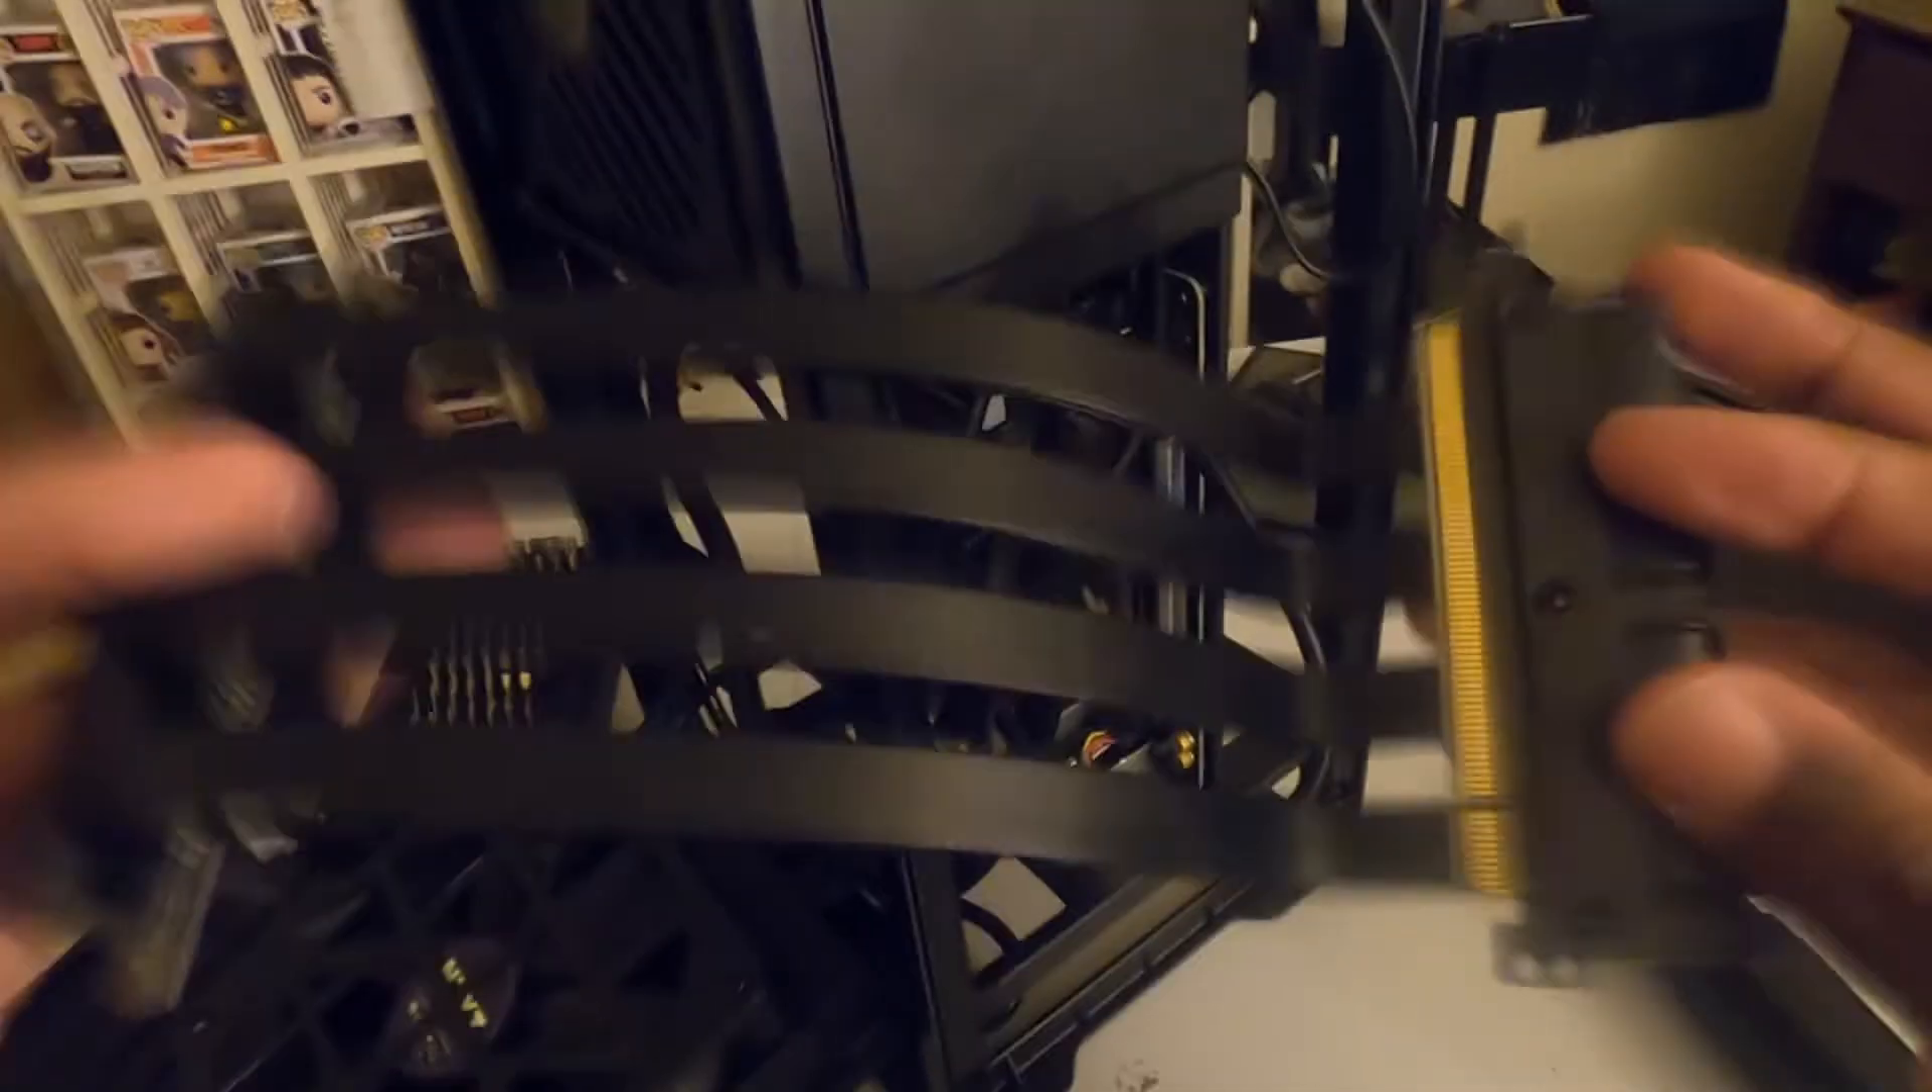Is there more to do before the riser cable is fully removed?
No.